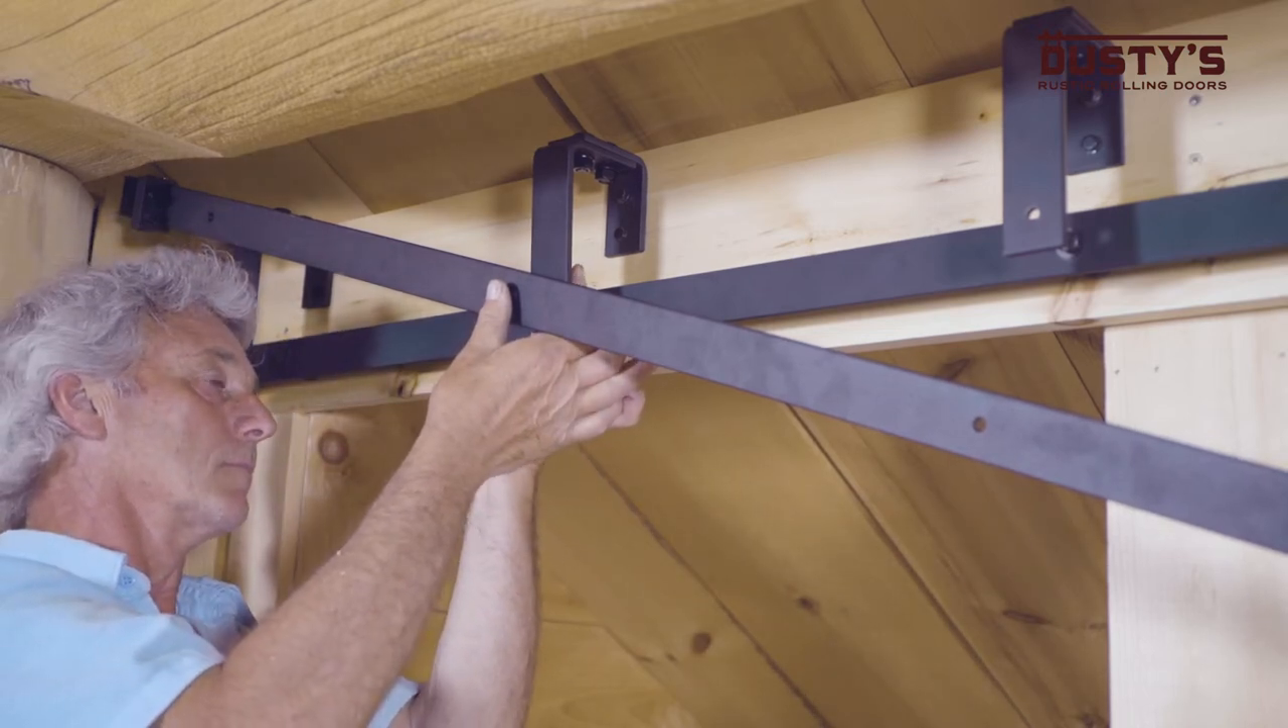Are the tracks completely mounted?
No.